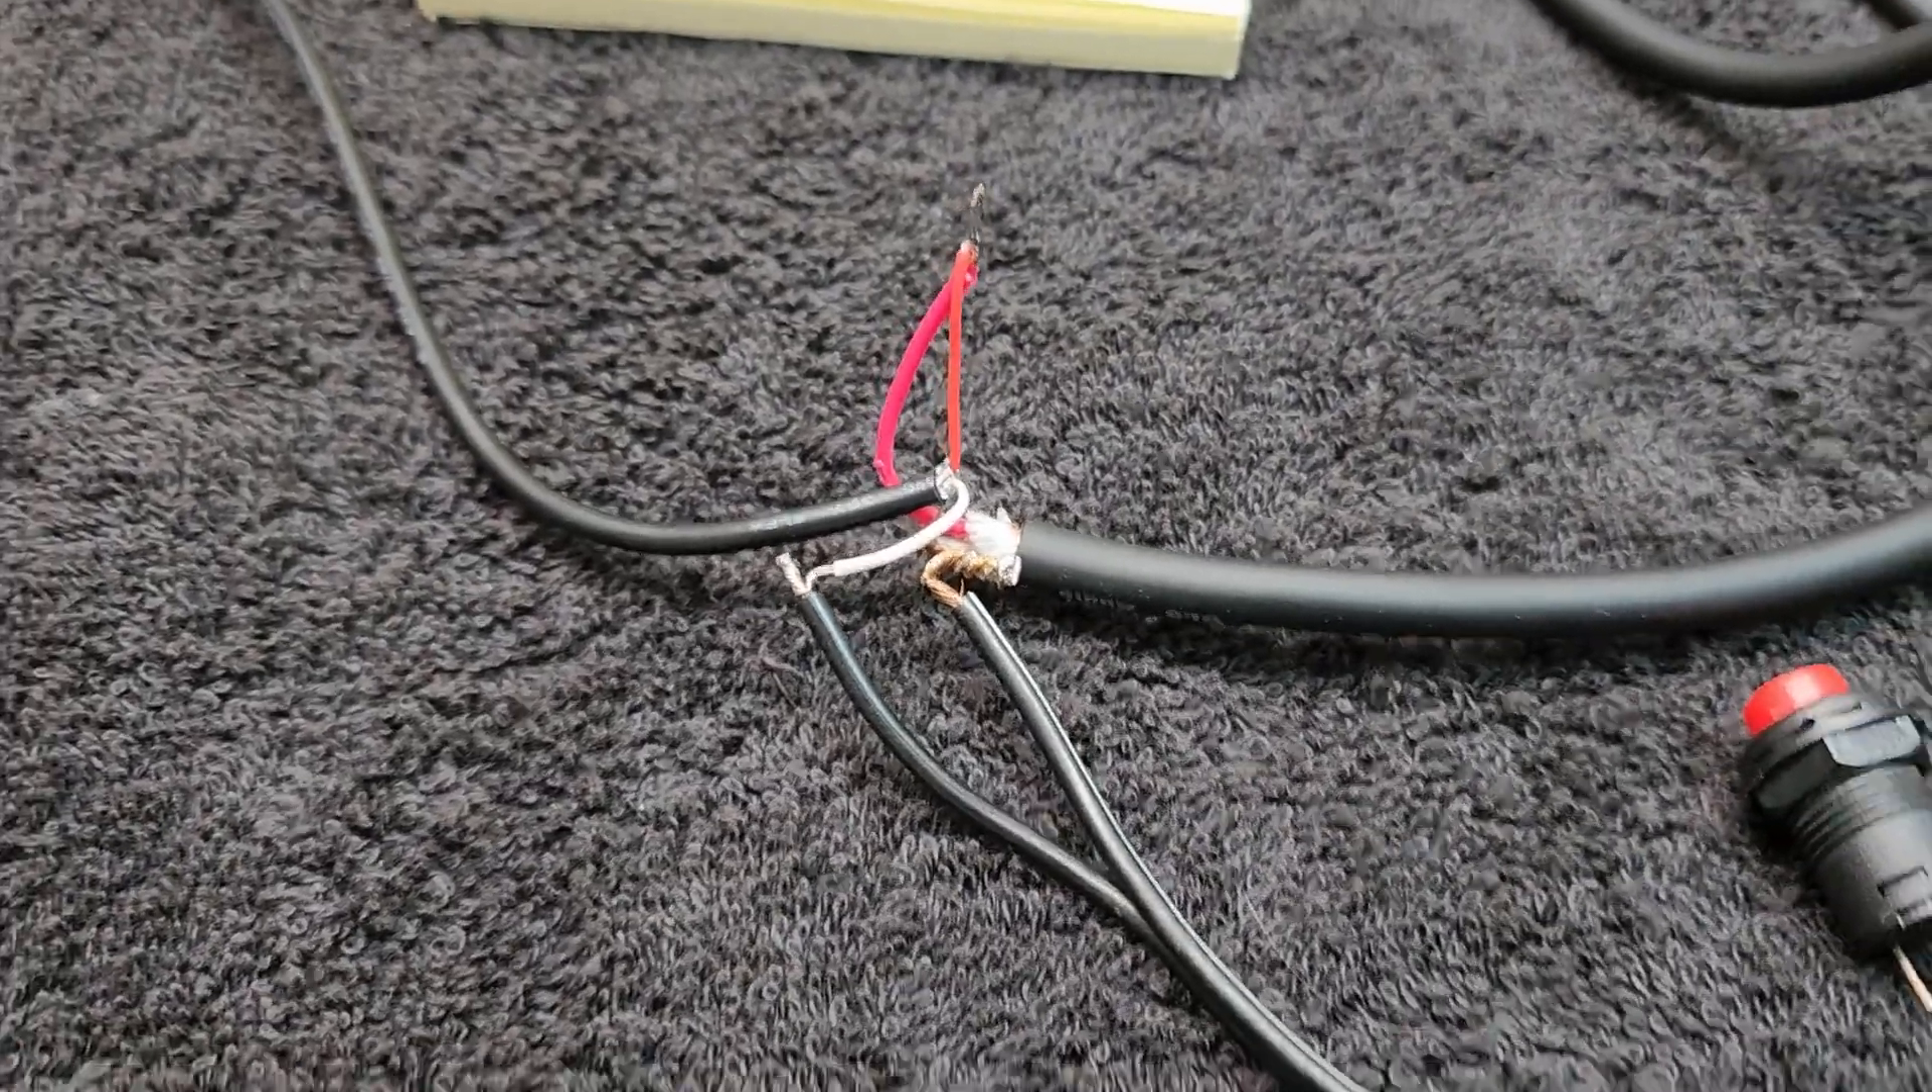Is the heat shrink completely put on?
No.